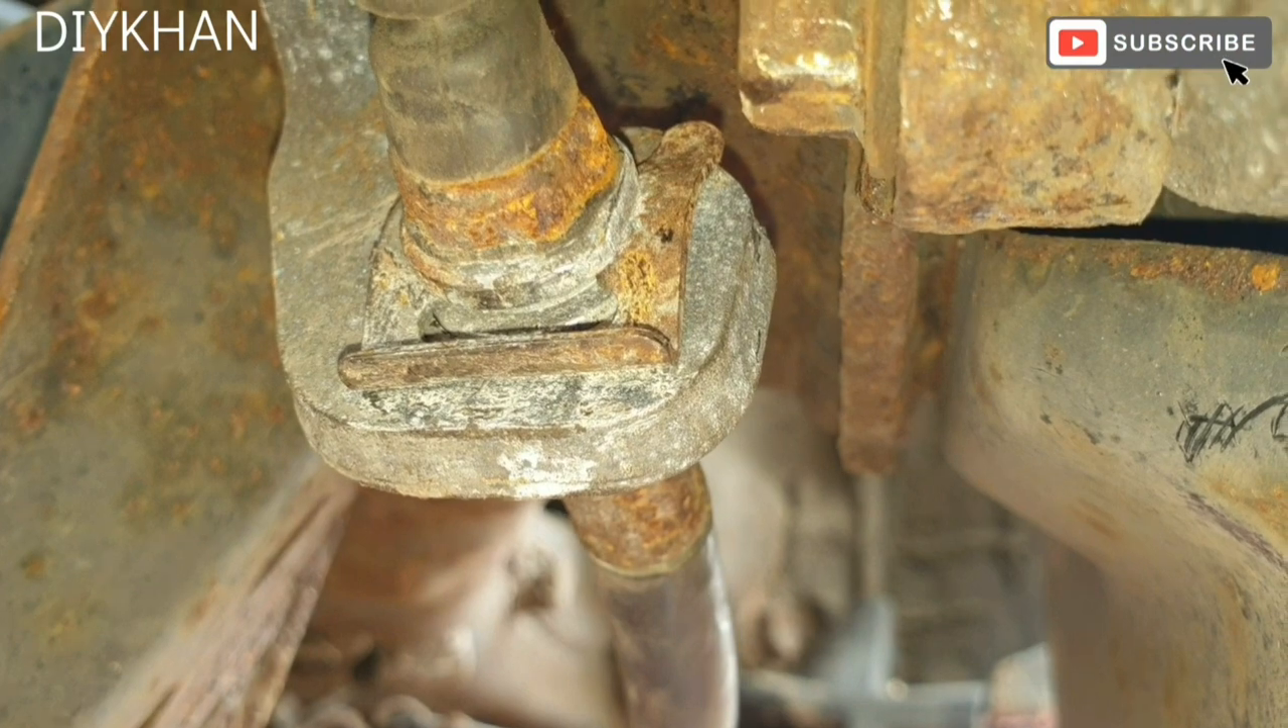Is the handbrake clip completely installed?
Yes.